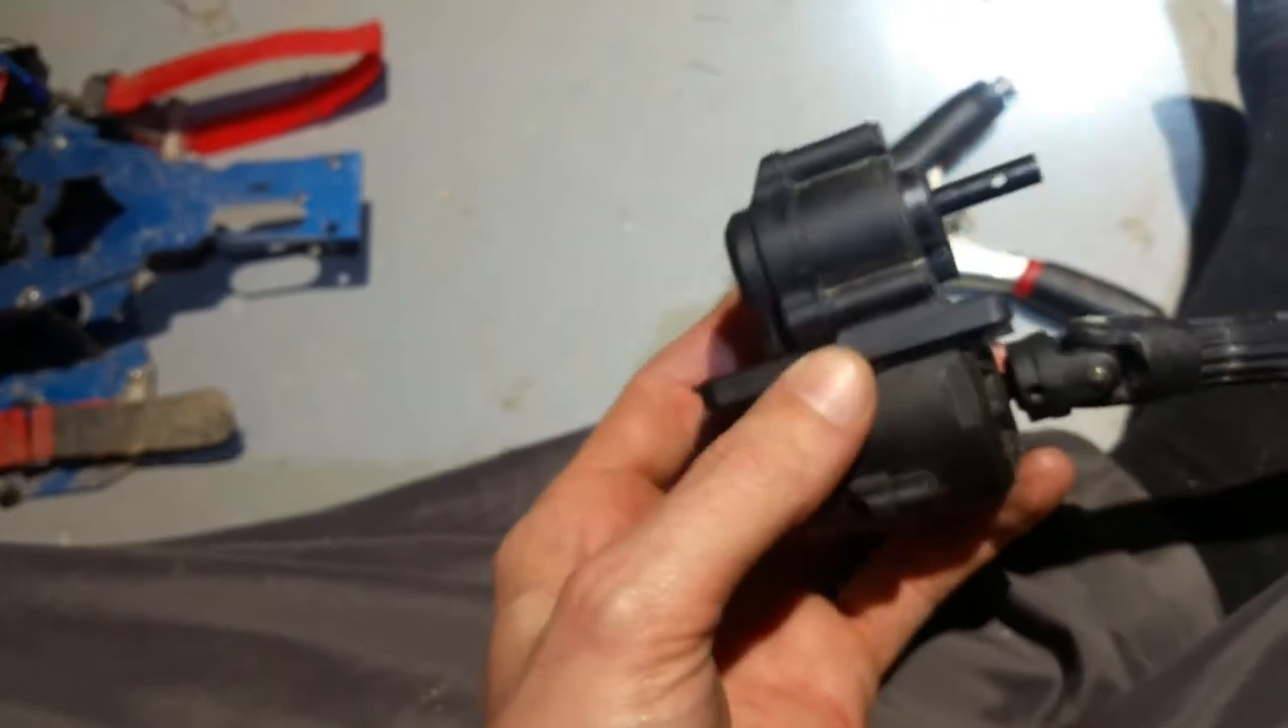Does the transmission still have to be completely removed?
No.